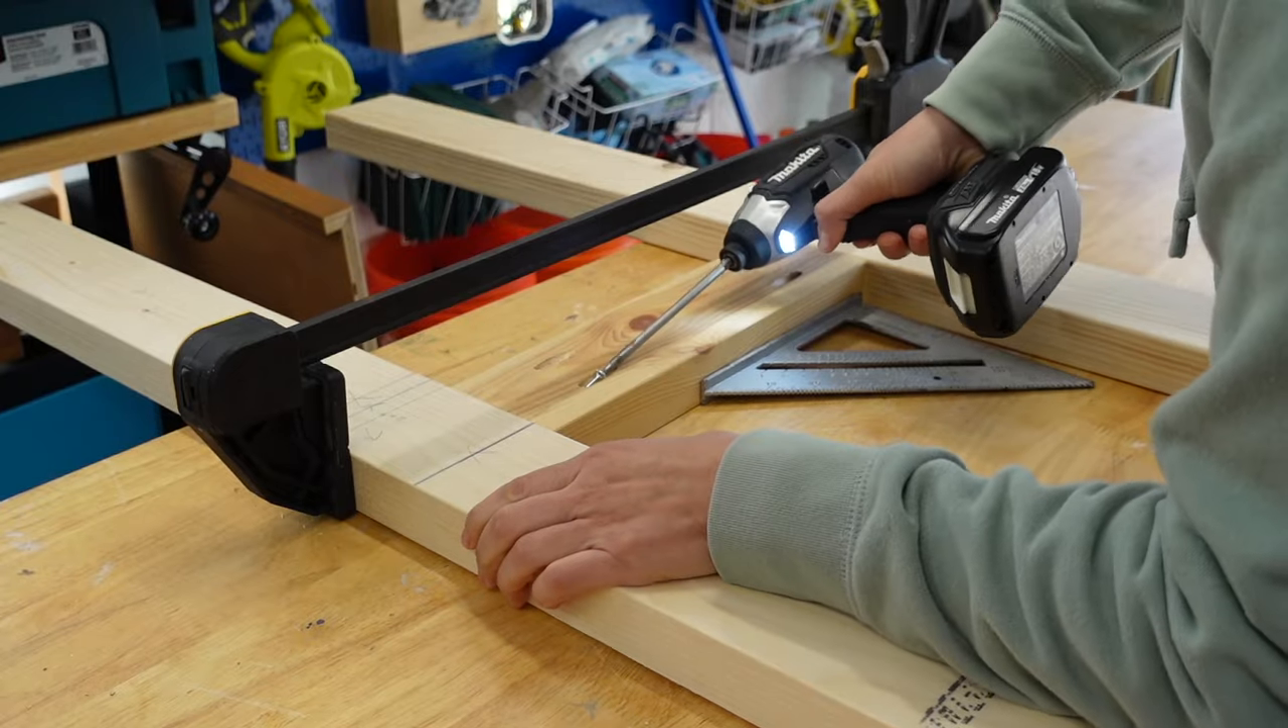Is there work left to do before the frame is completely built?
Yes.